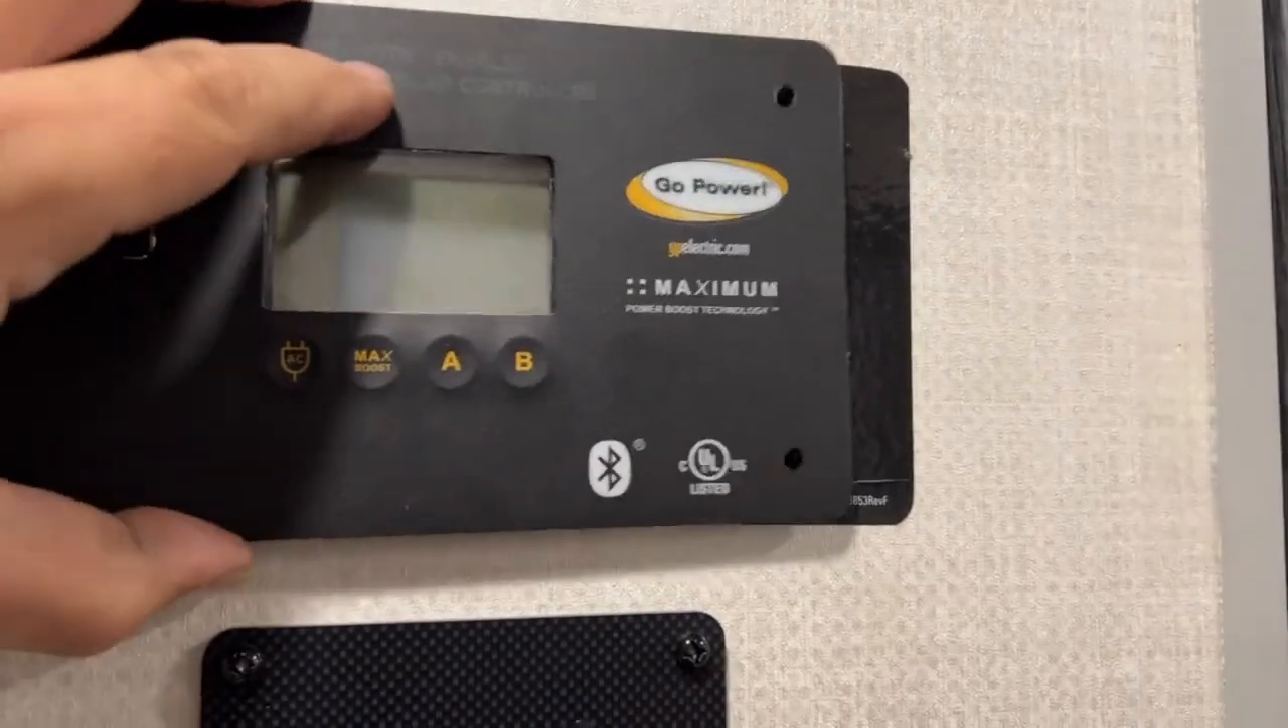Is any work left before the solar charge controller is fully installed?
Yes.